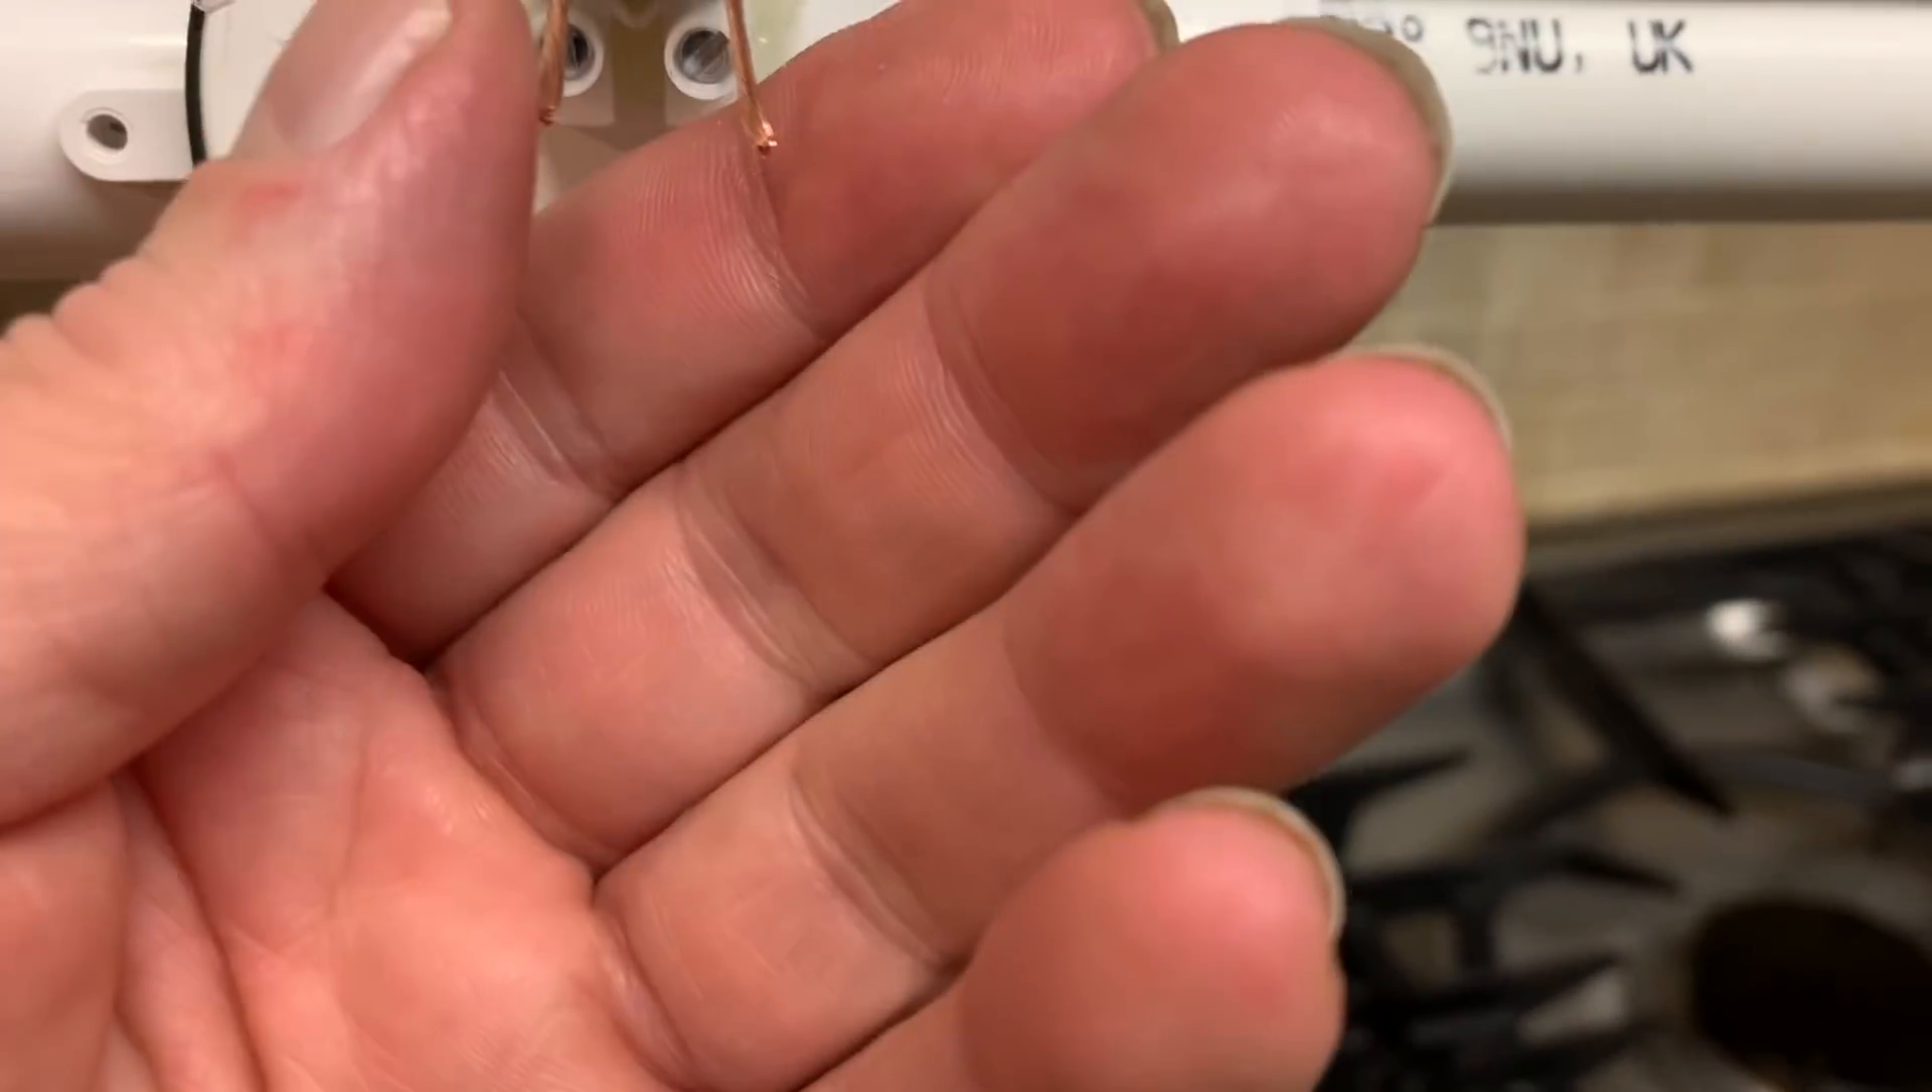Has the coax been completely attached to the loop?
No.